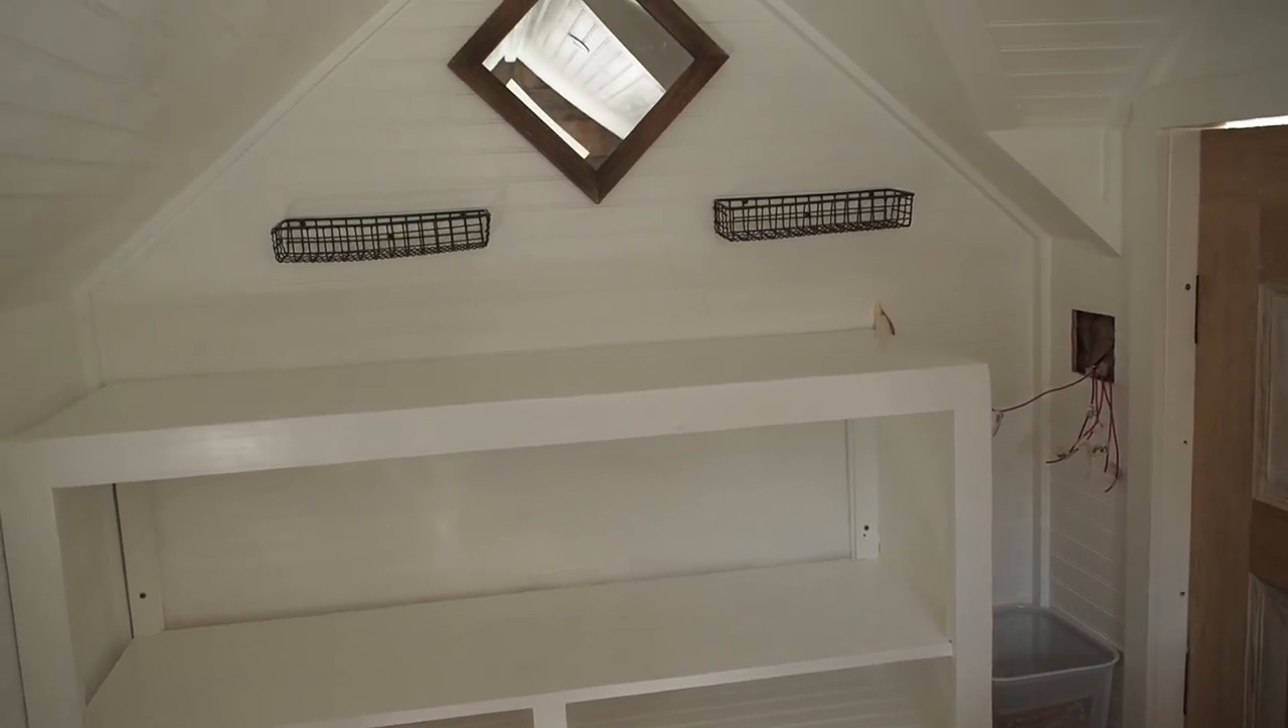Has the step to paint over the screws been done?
No.